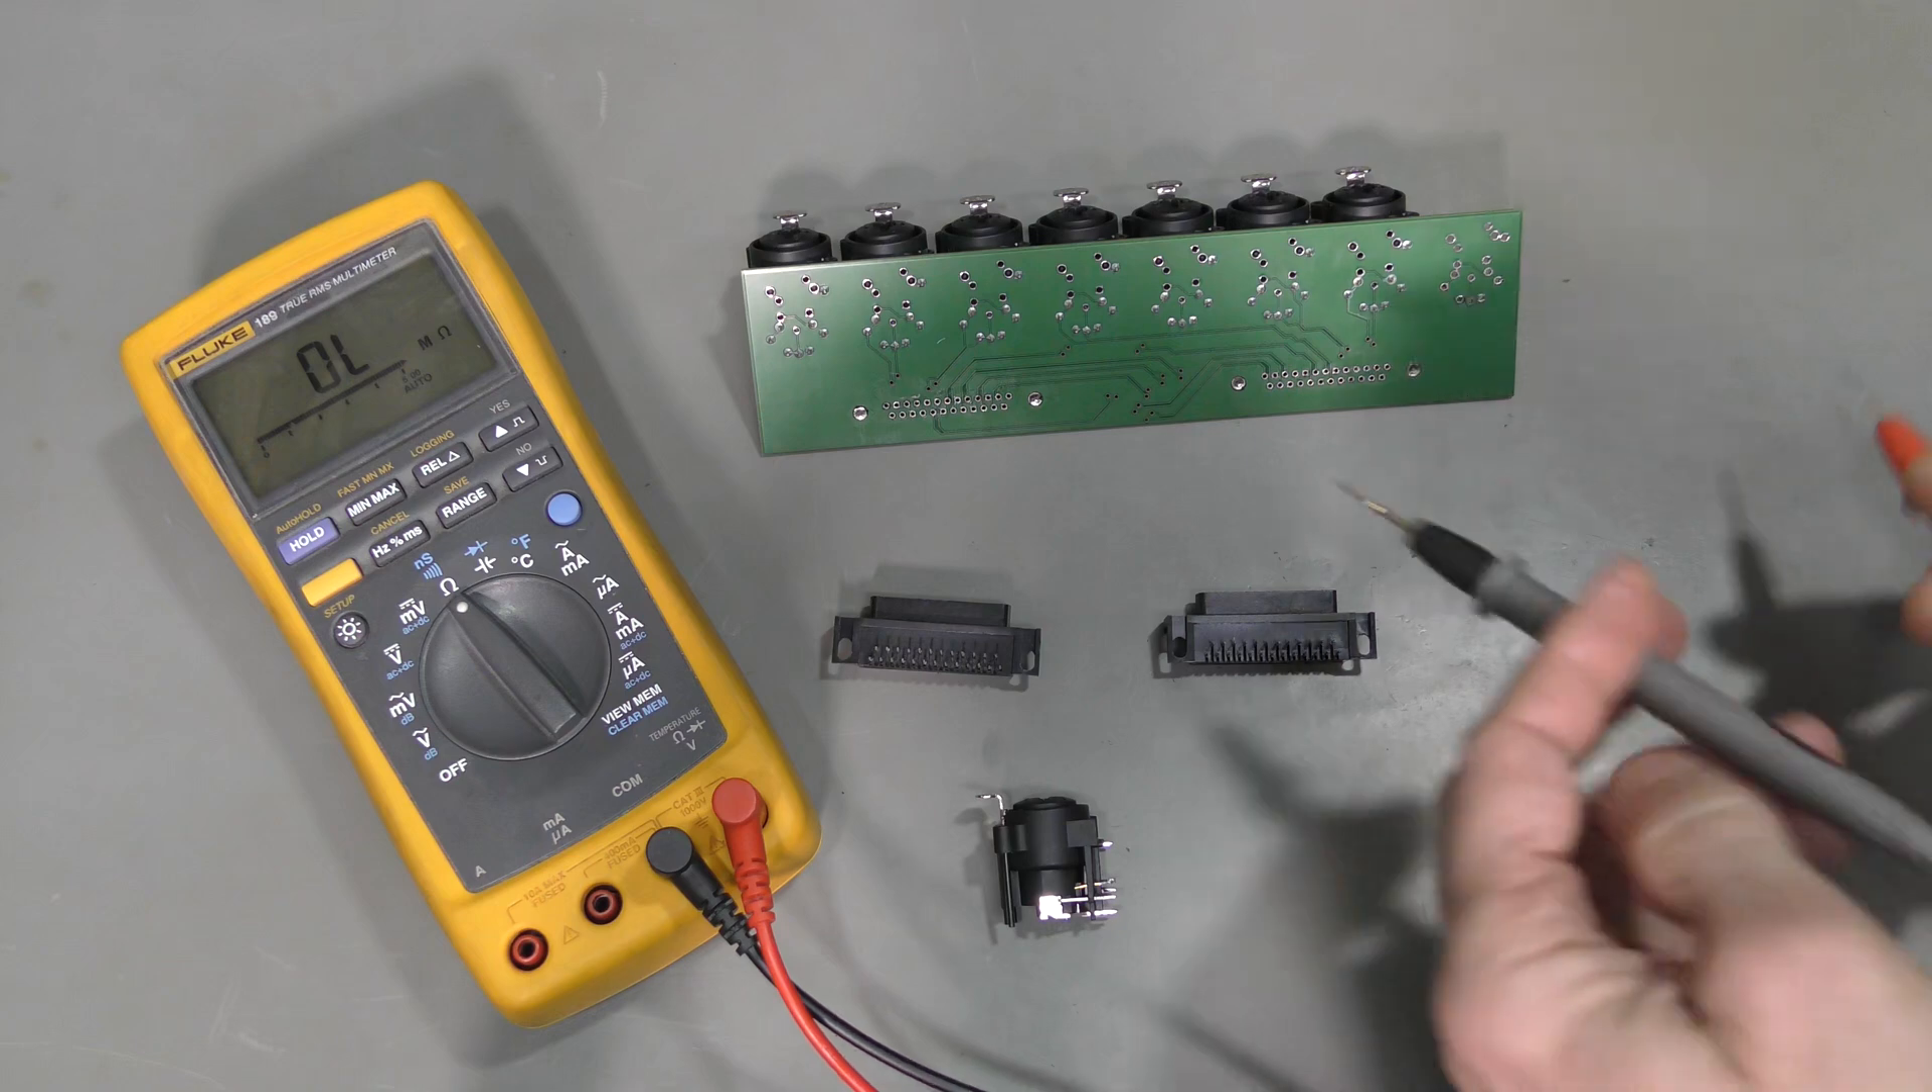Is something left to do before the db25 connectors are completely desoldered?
No.